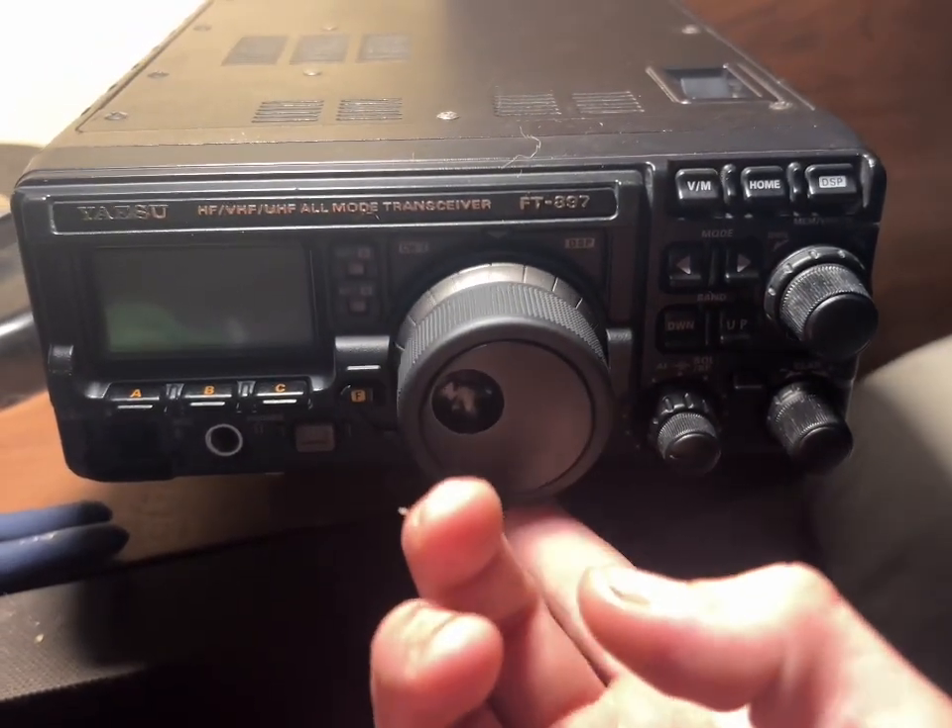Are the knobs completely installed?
Yes.